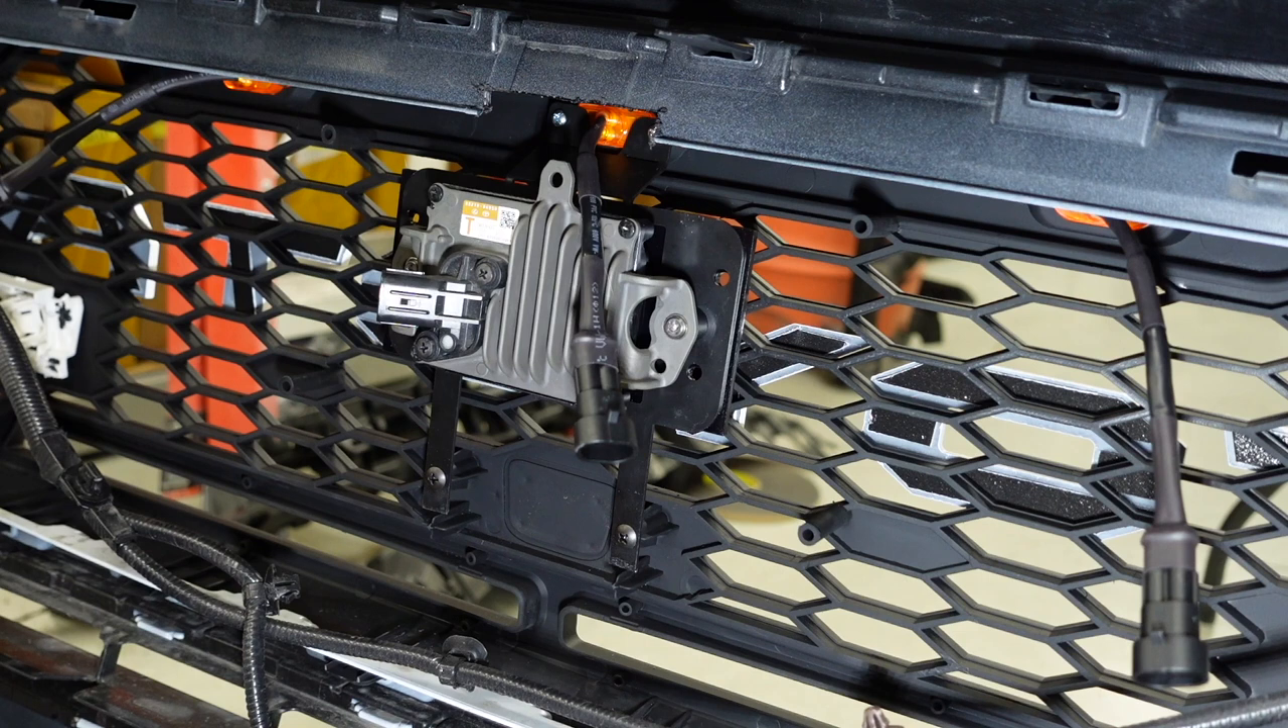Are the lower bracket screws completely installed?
Yes.